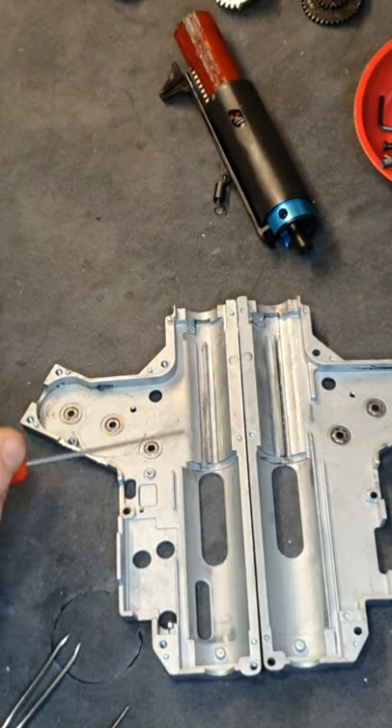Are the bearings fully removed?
No.